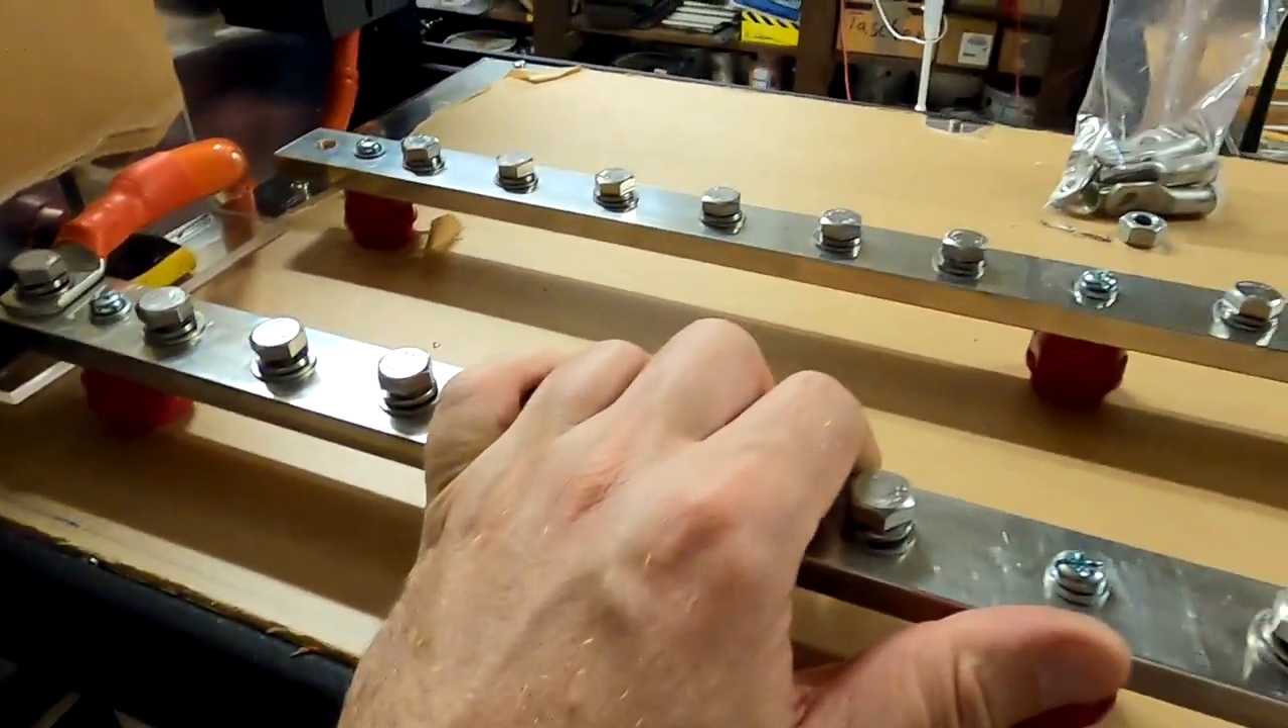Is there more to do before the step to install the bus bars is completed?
No.